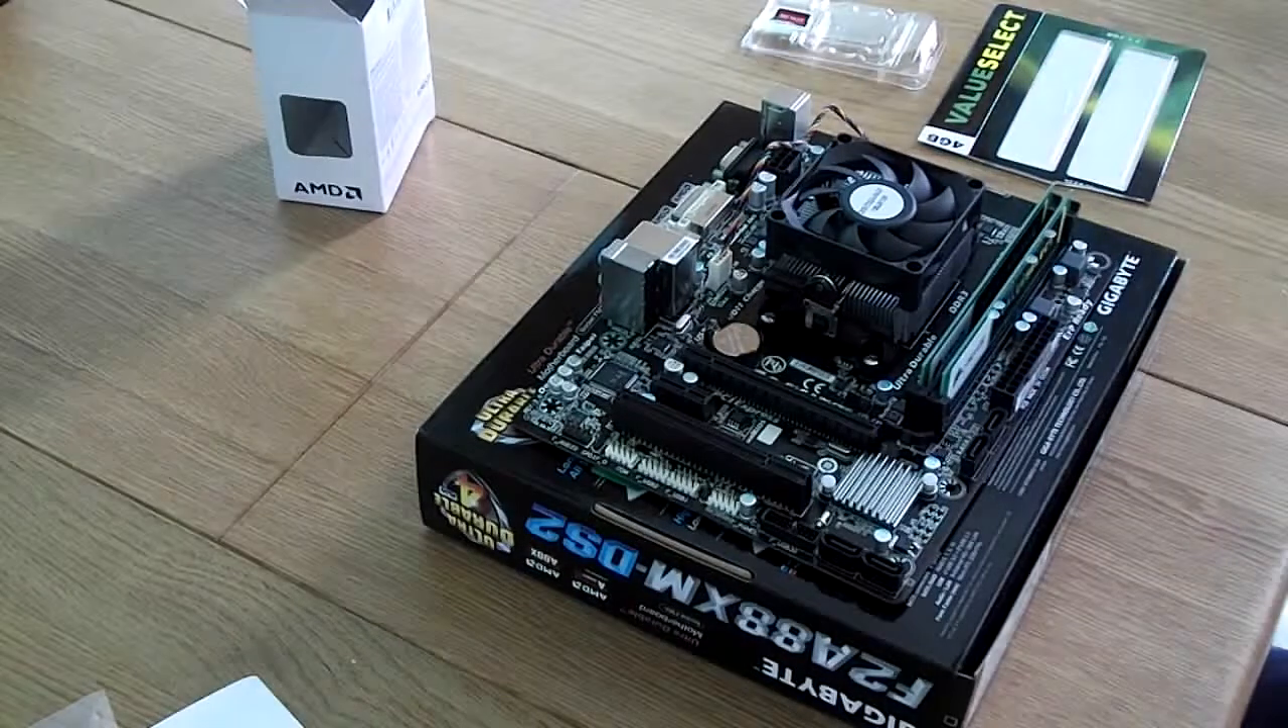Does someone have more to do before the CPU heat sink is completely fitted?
No.